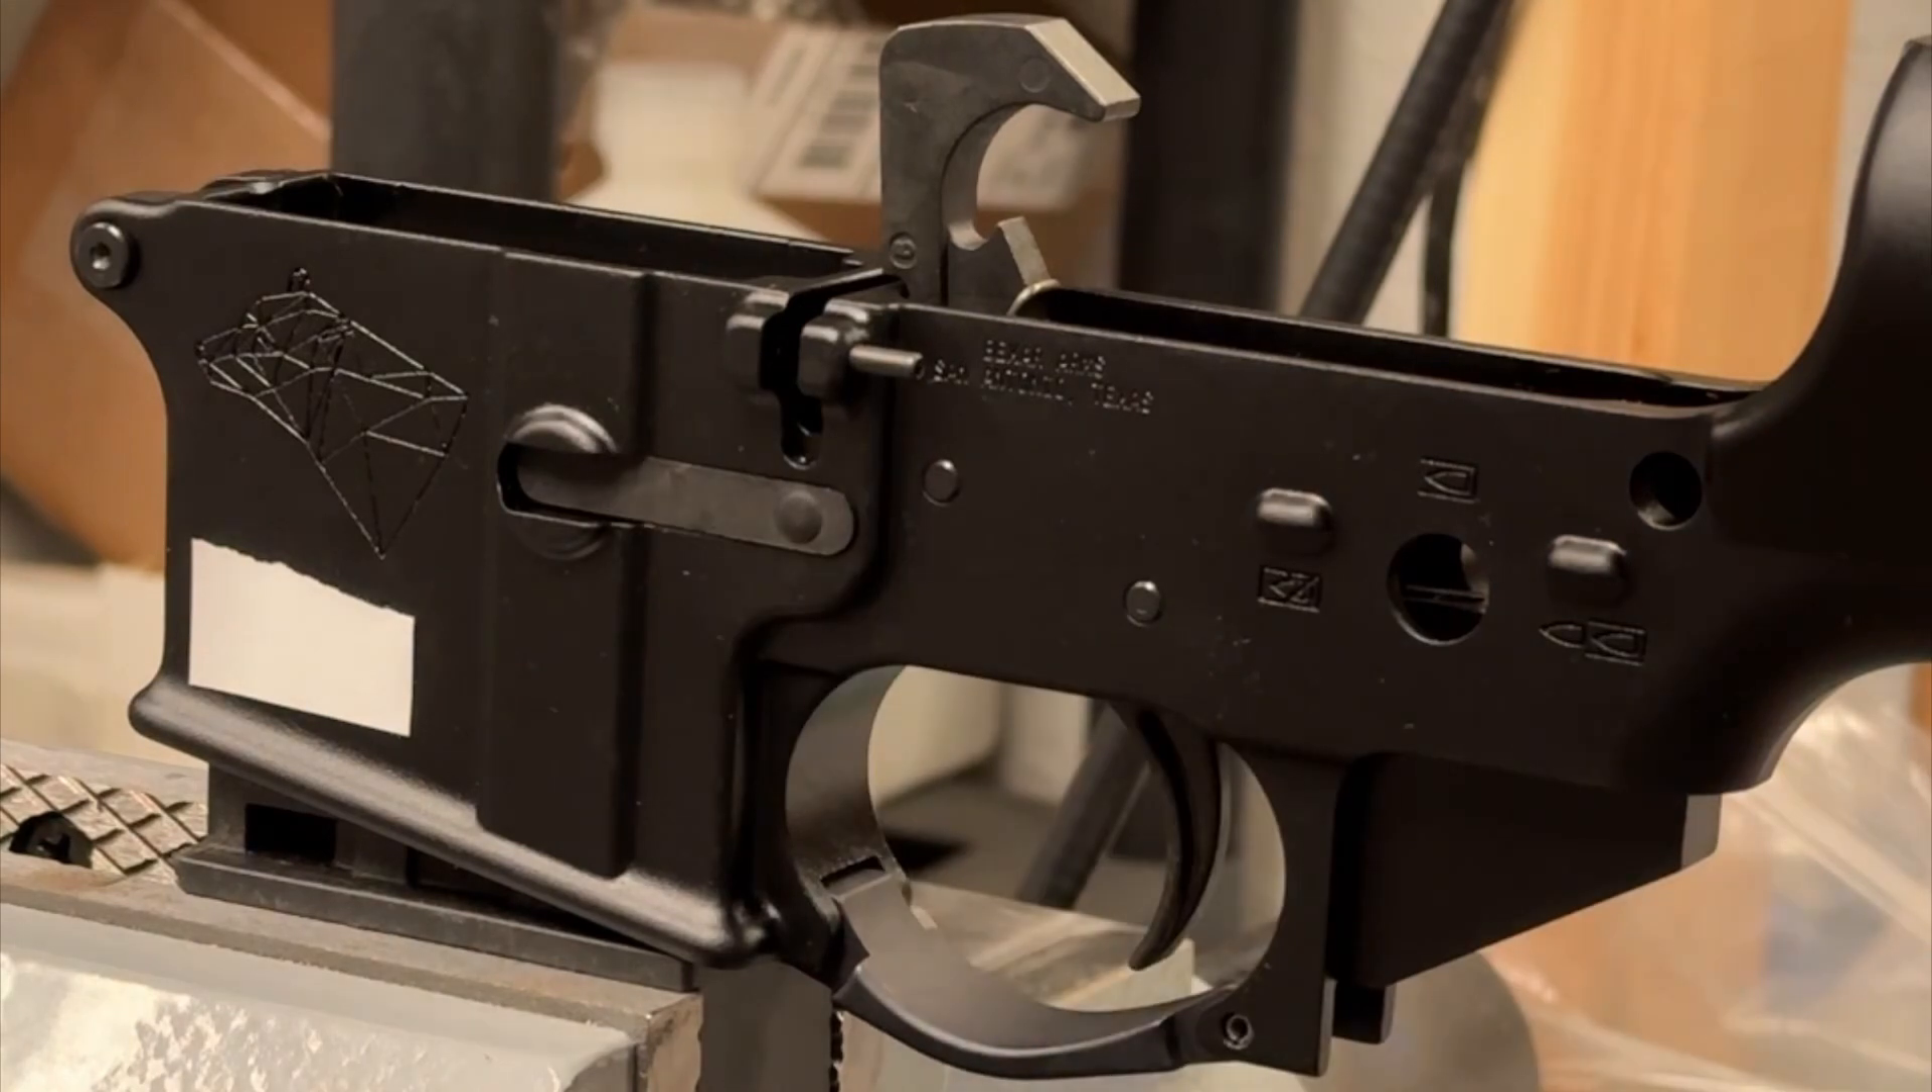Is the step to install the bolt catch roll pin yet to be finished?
Yes.